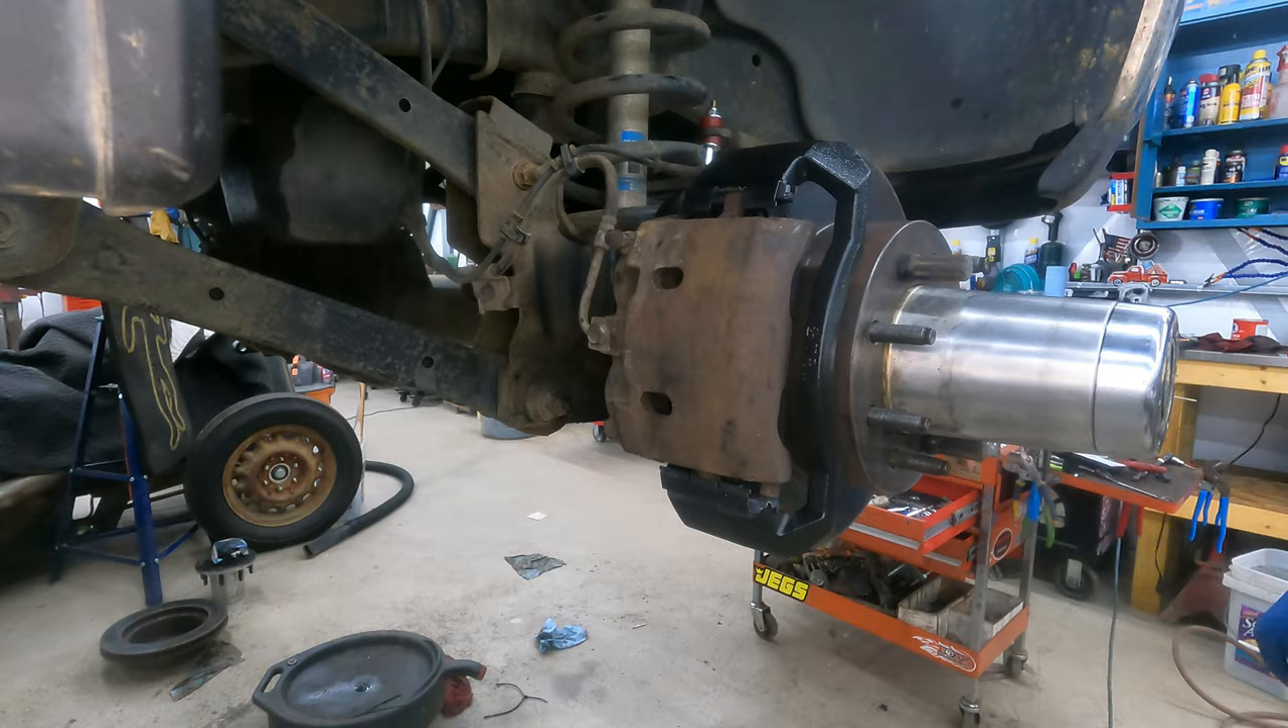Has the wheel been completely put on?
No.